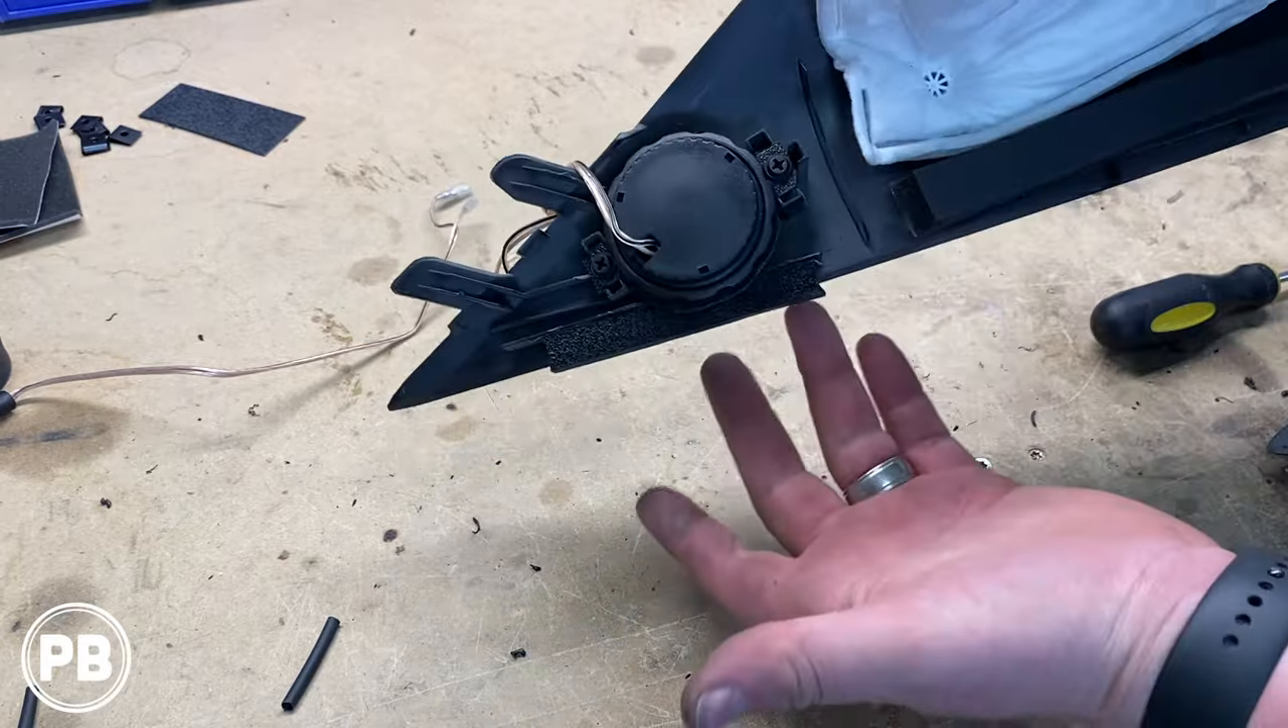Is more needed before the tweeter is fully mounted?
No.